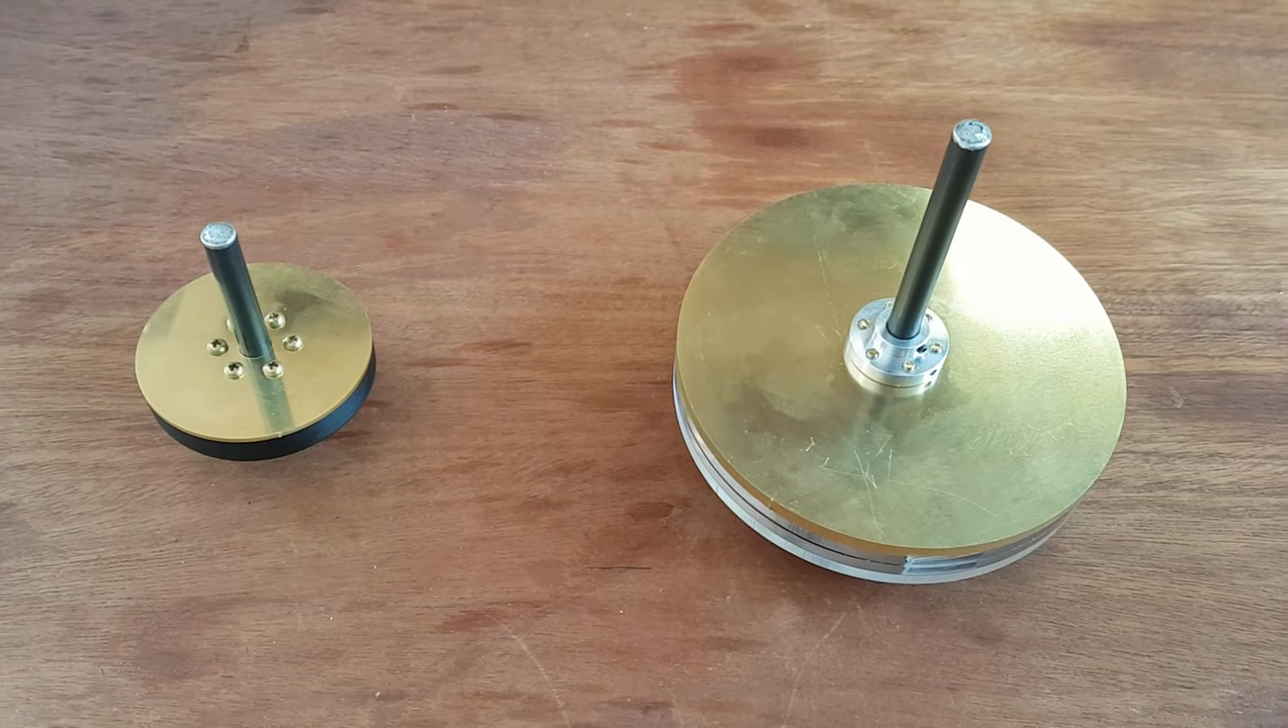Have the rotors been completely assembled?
Yes.